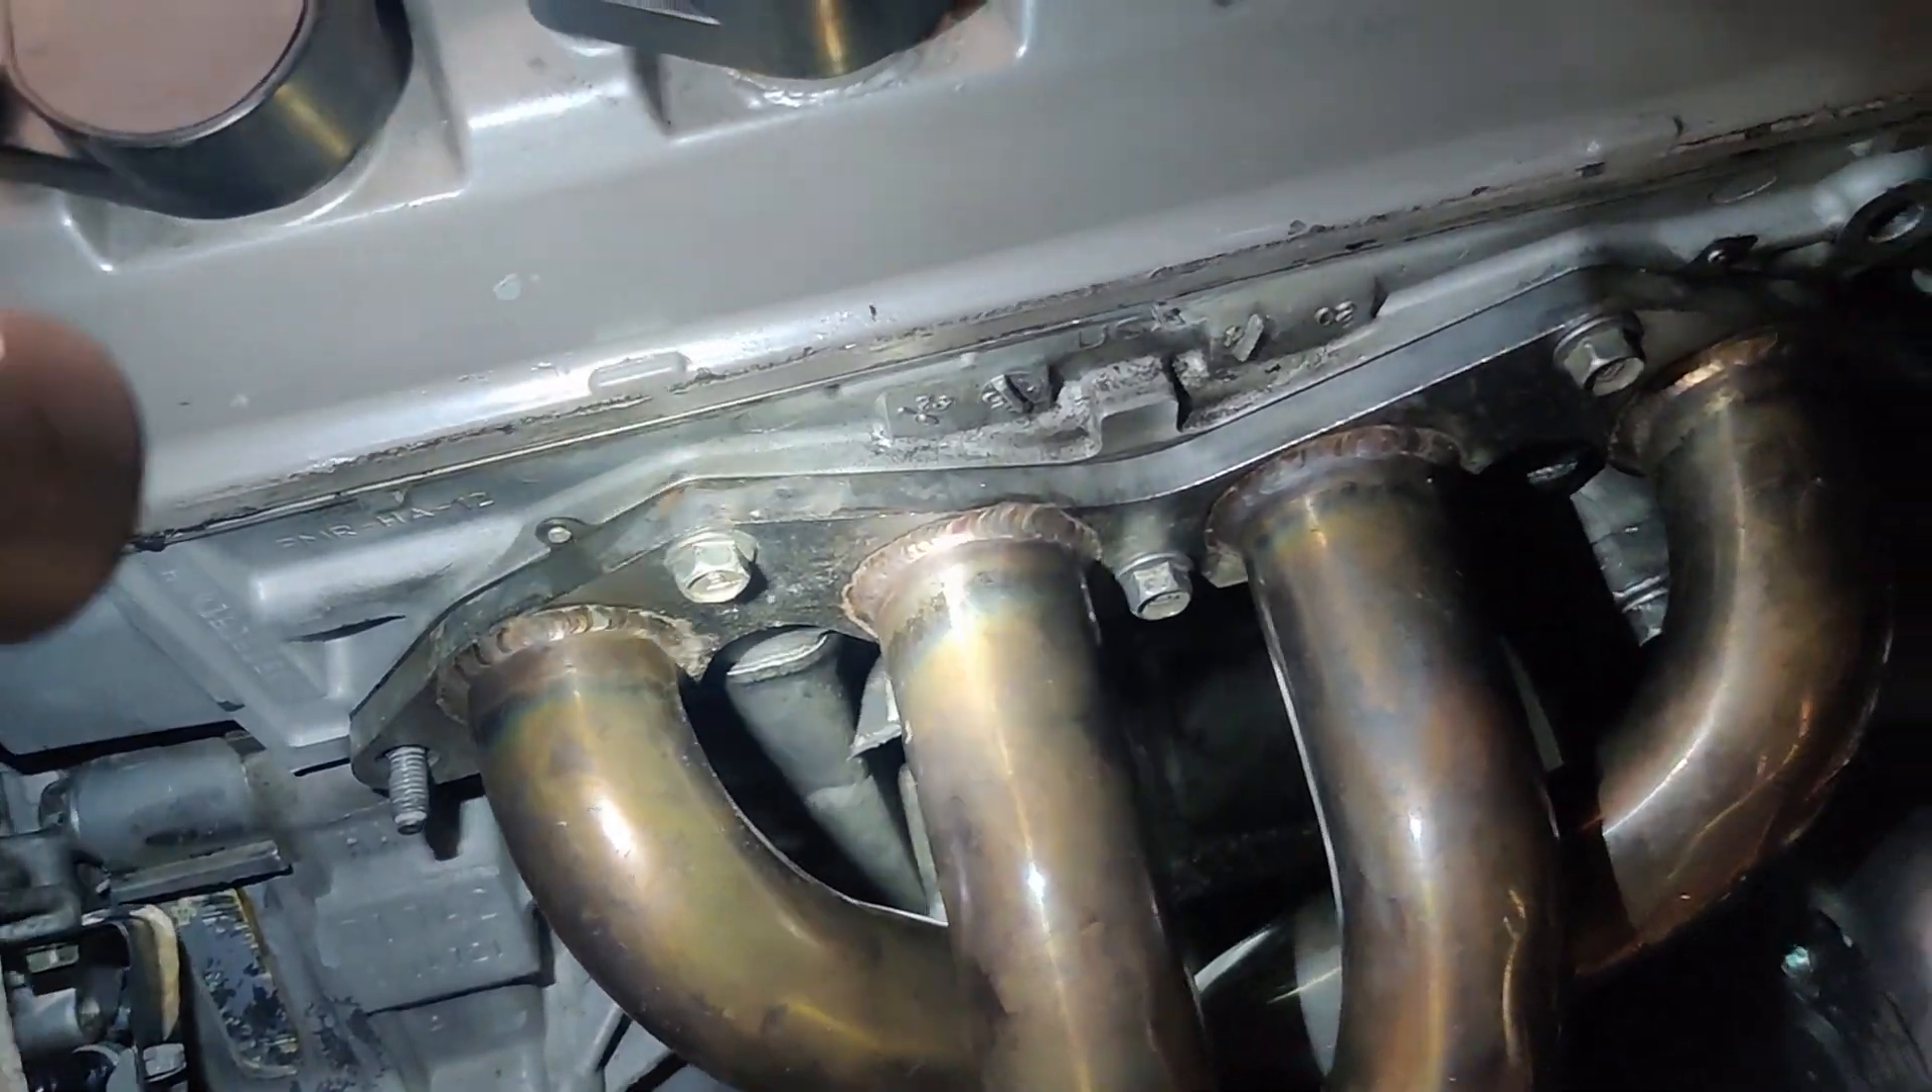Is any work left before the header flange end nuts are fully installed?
Yes.